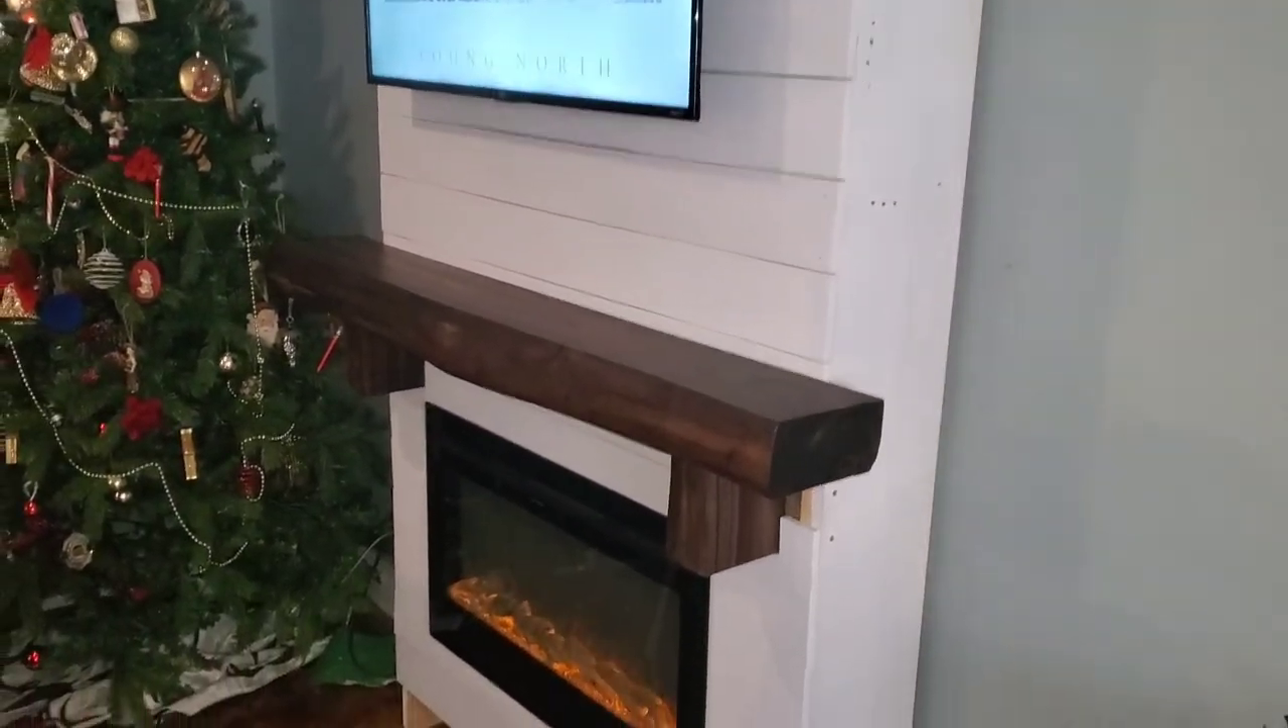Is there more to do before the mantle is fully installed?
No.